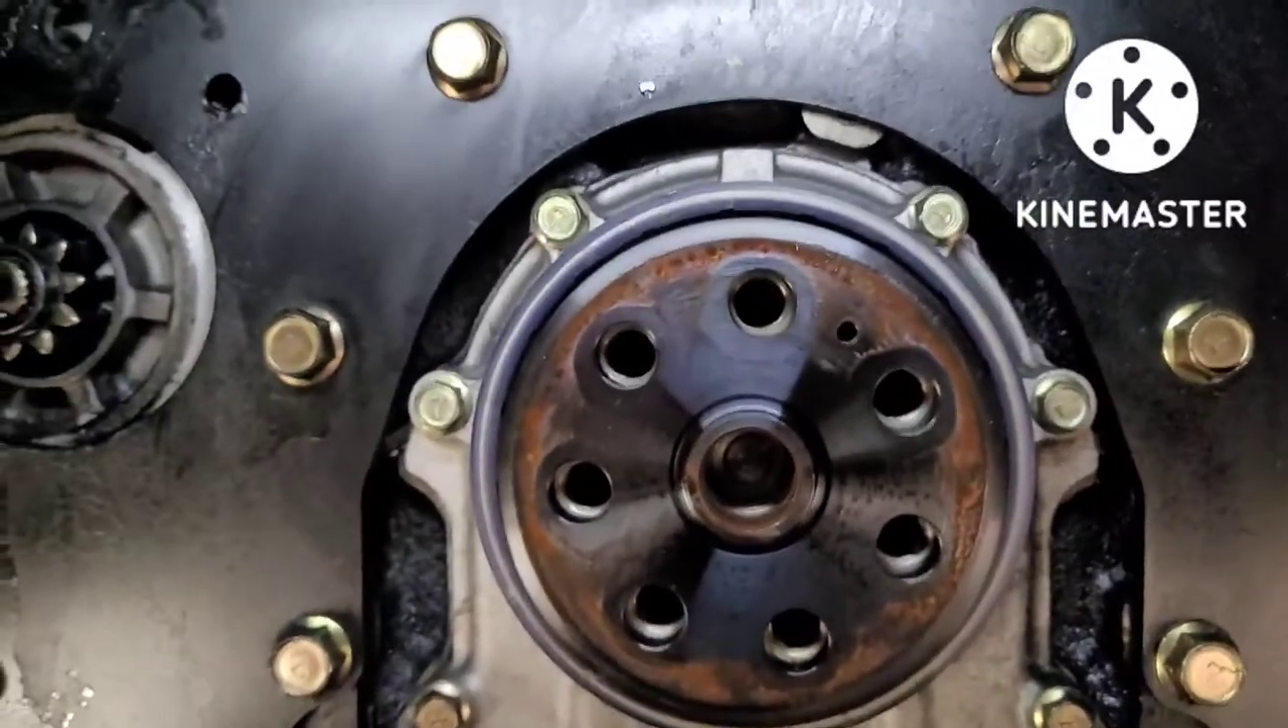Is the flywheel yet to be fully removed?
No.